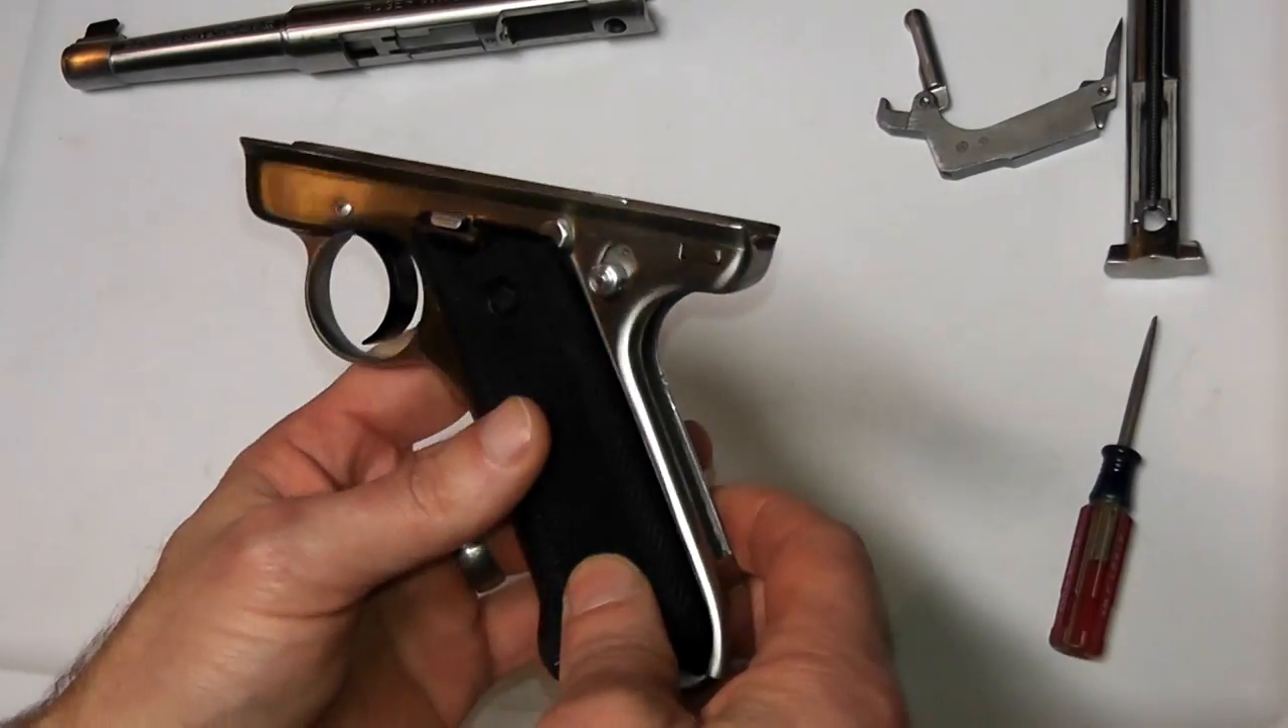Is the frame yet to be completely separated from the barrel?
No.